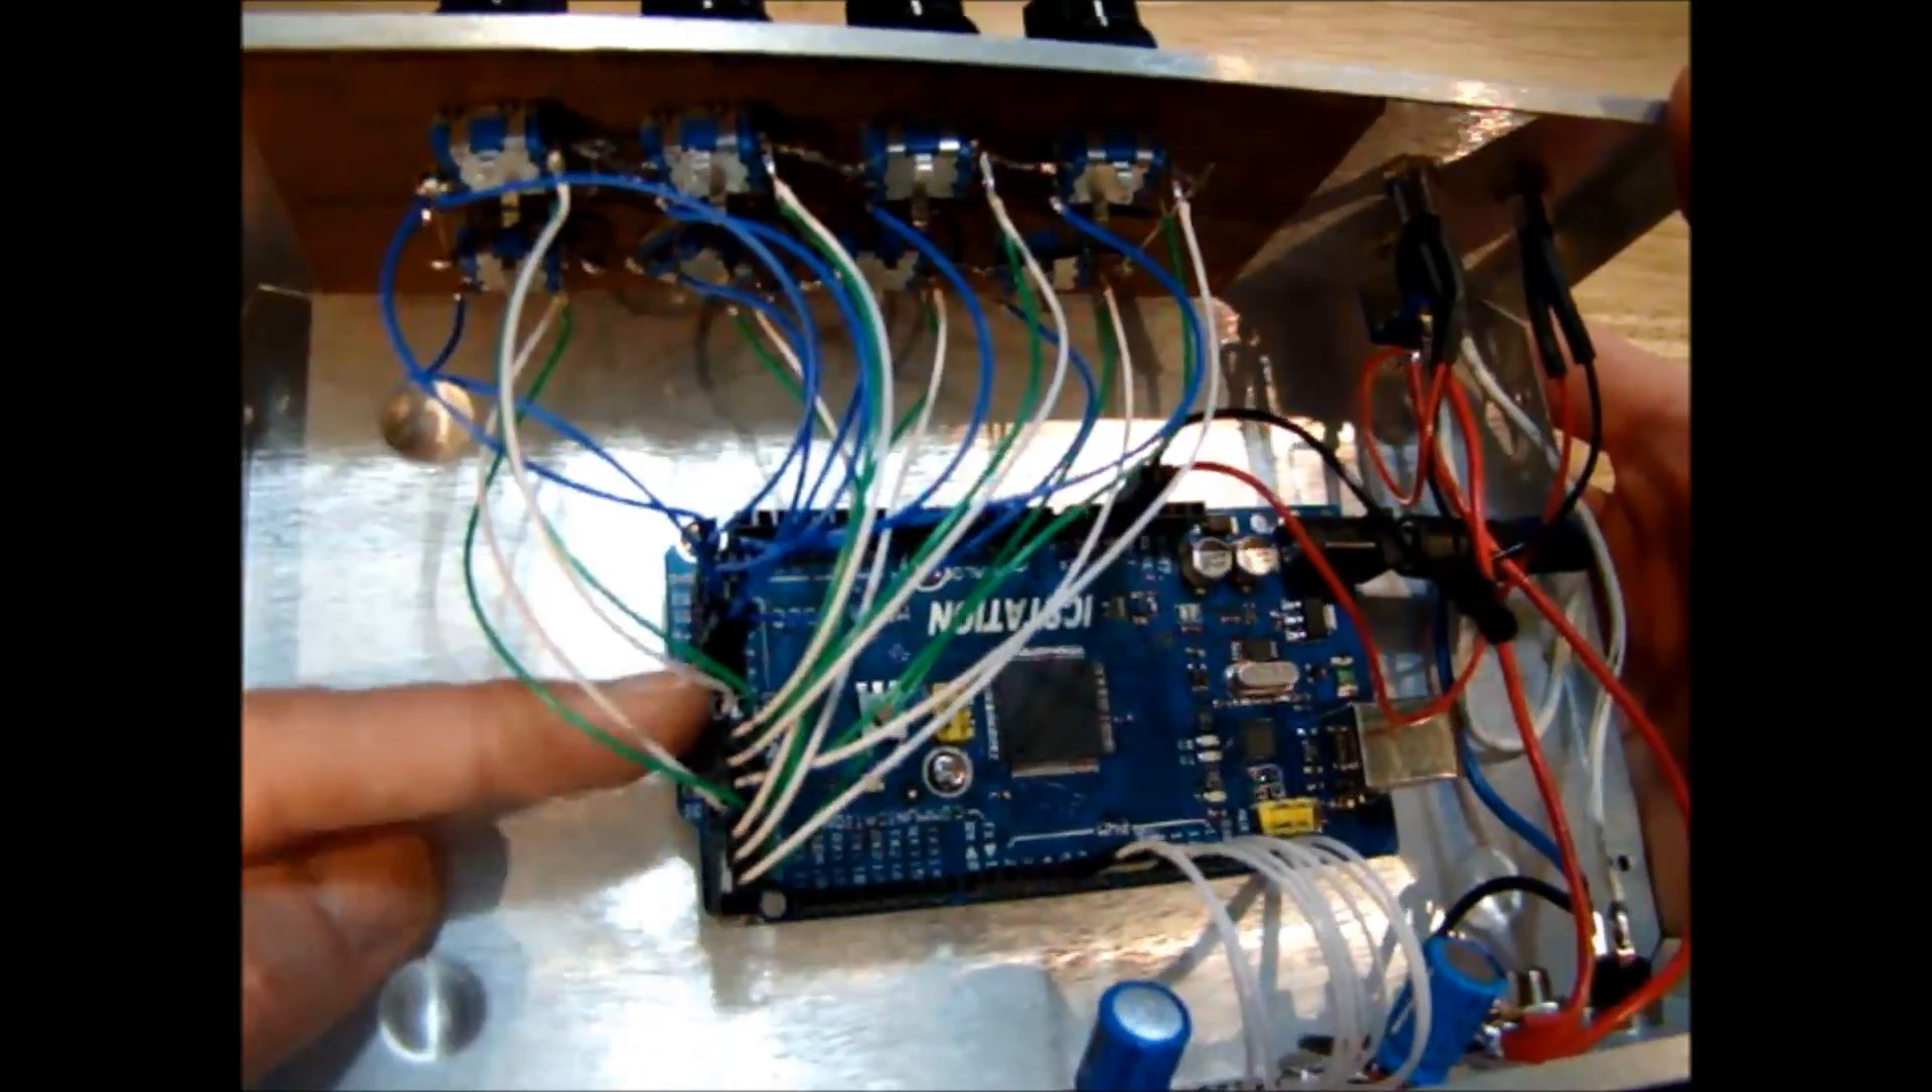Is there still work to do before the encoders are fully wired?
No.